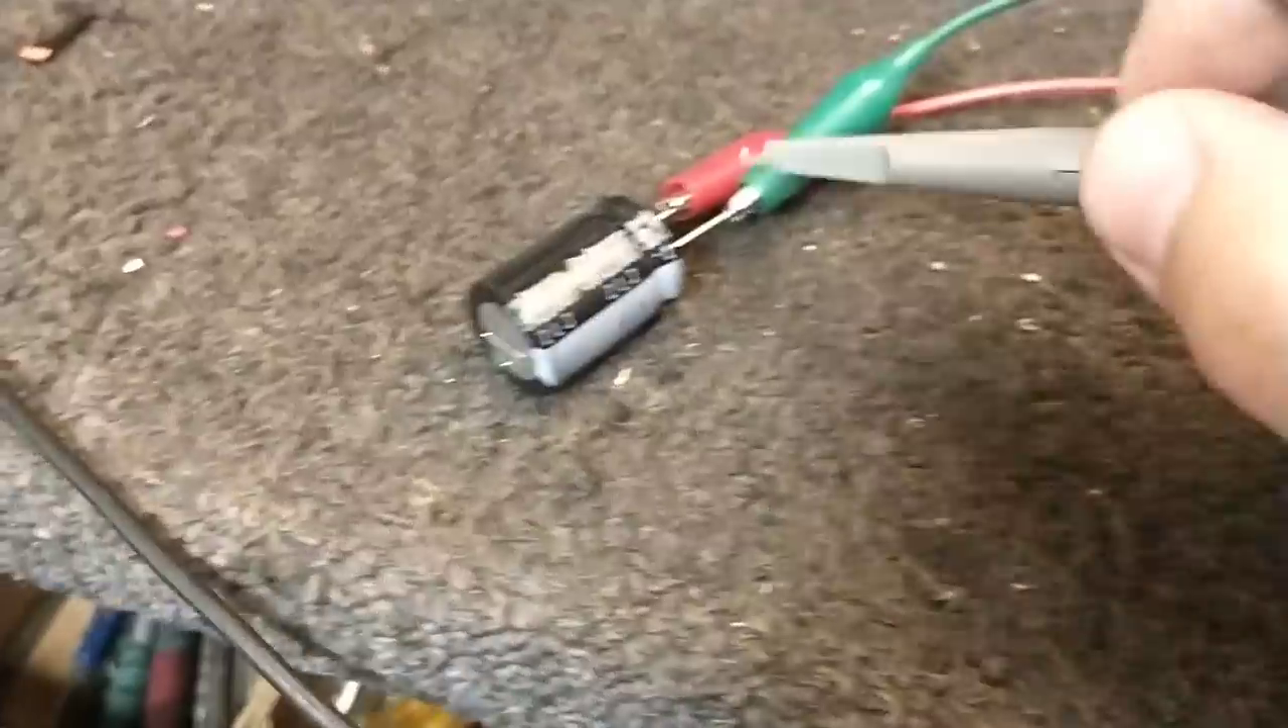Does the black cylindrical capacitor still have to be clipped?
No.